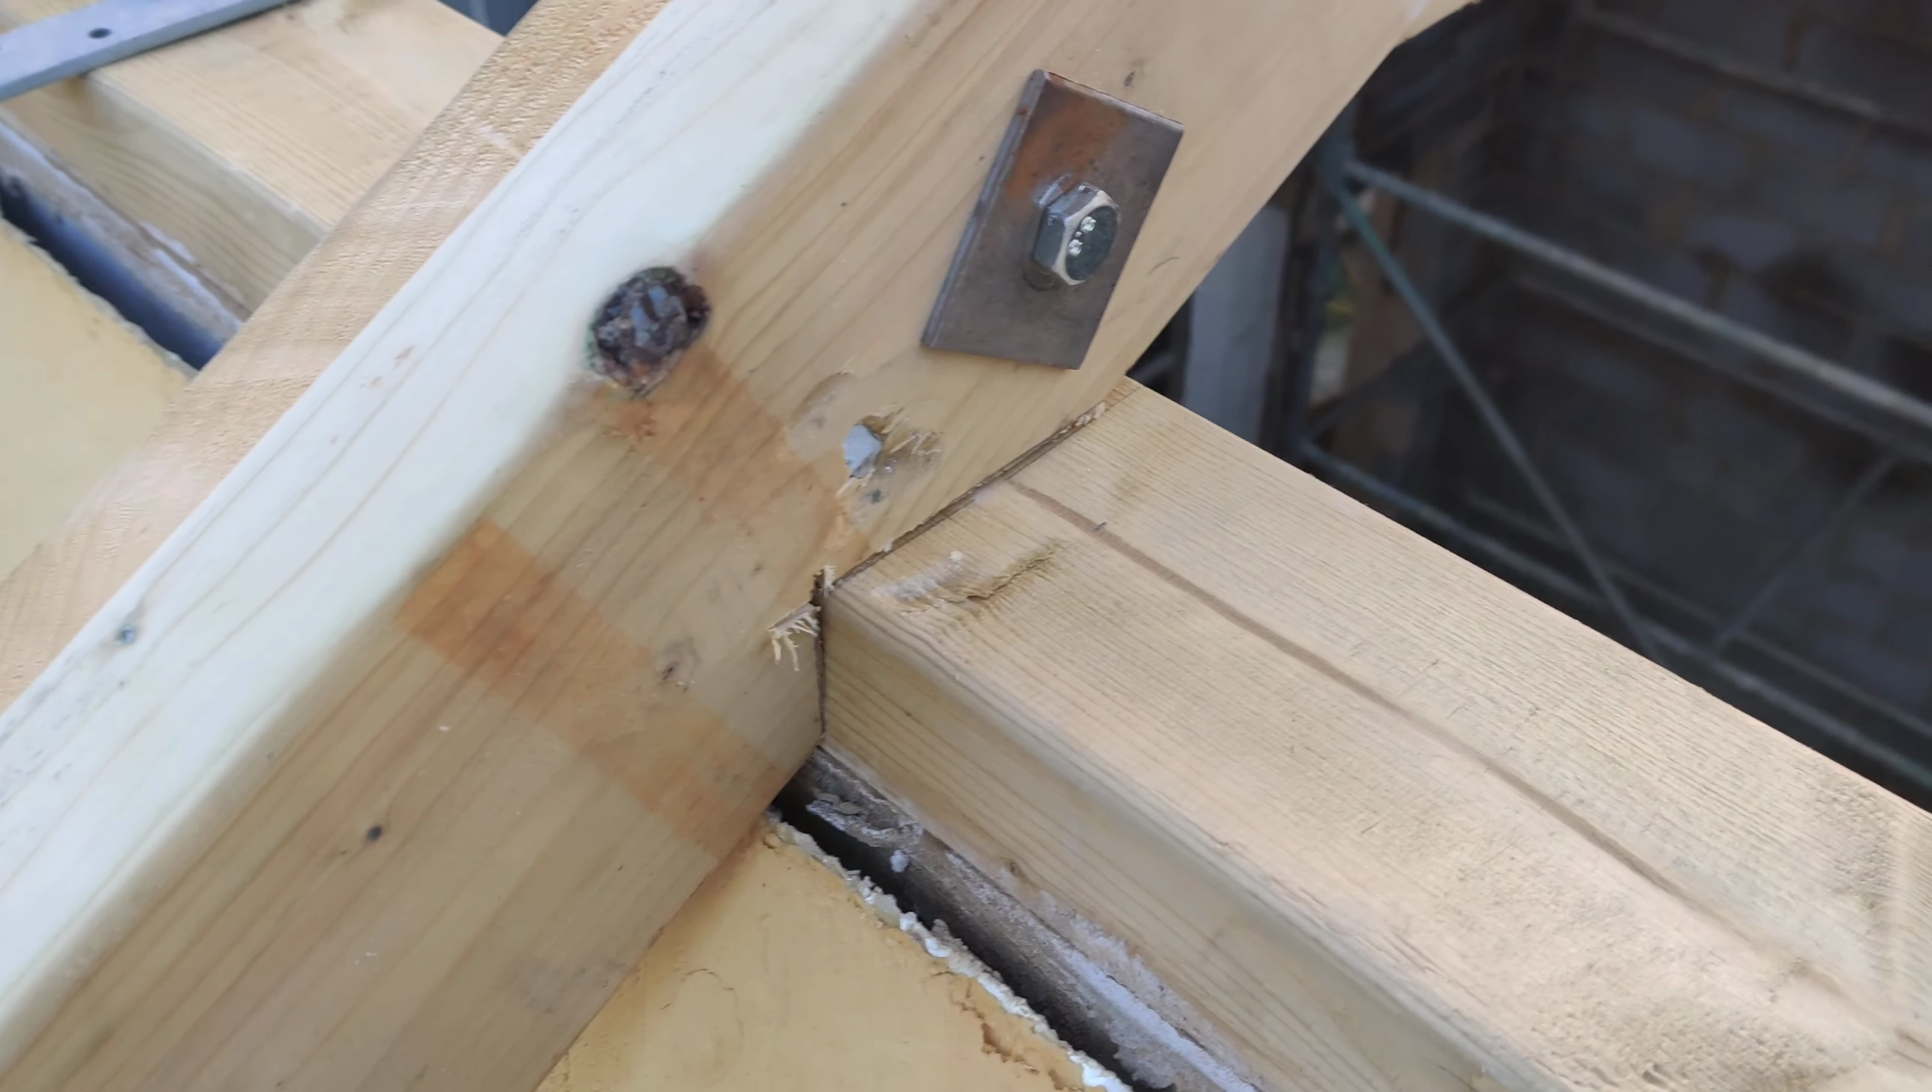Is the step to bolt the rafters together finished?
Yes.